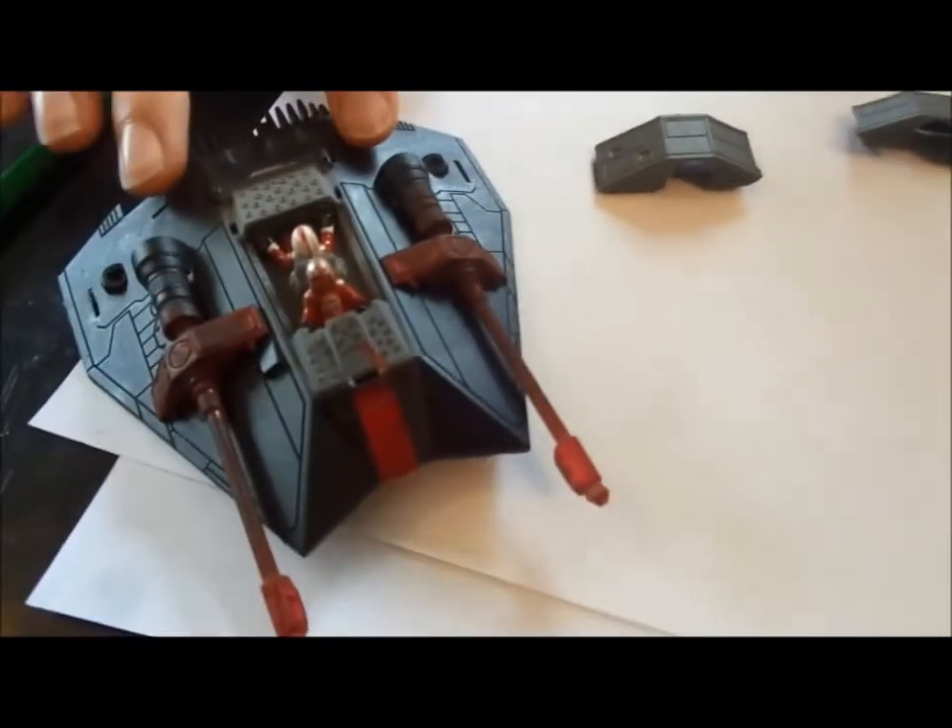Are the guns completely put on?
Yes.